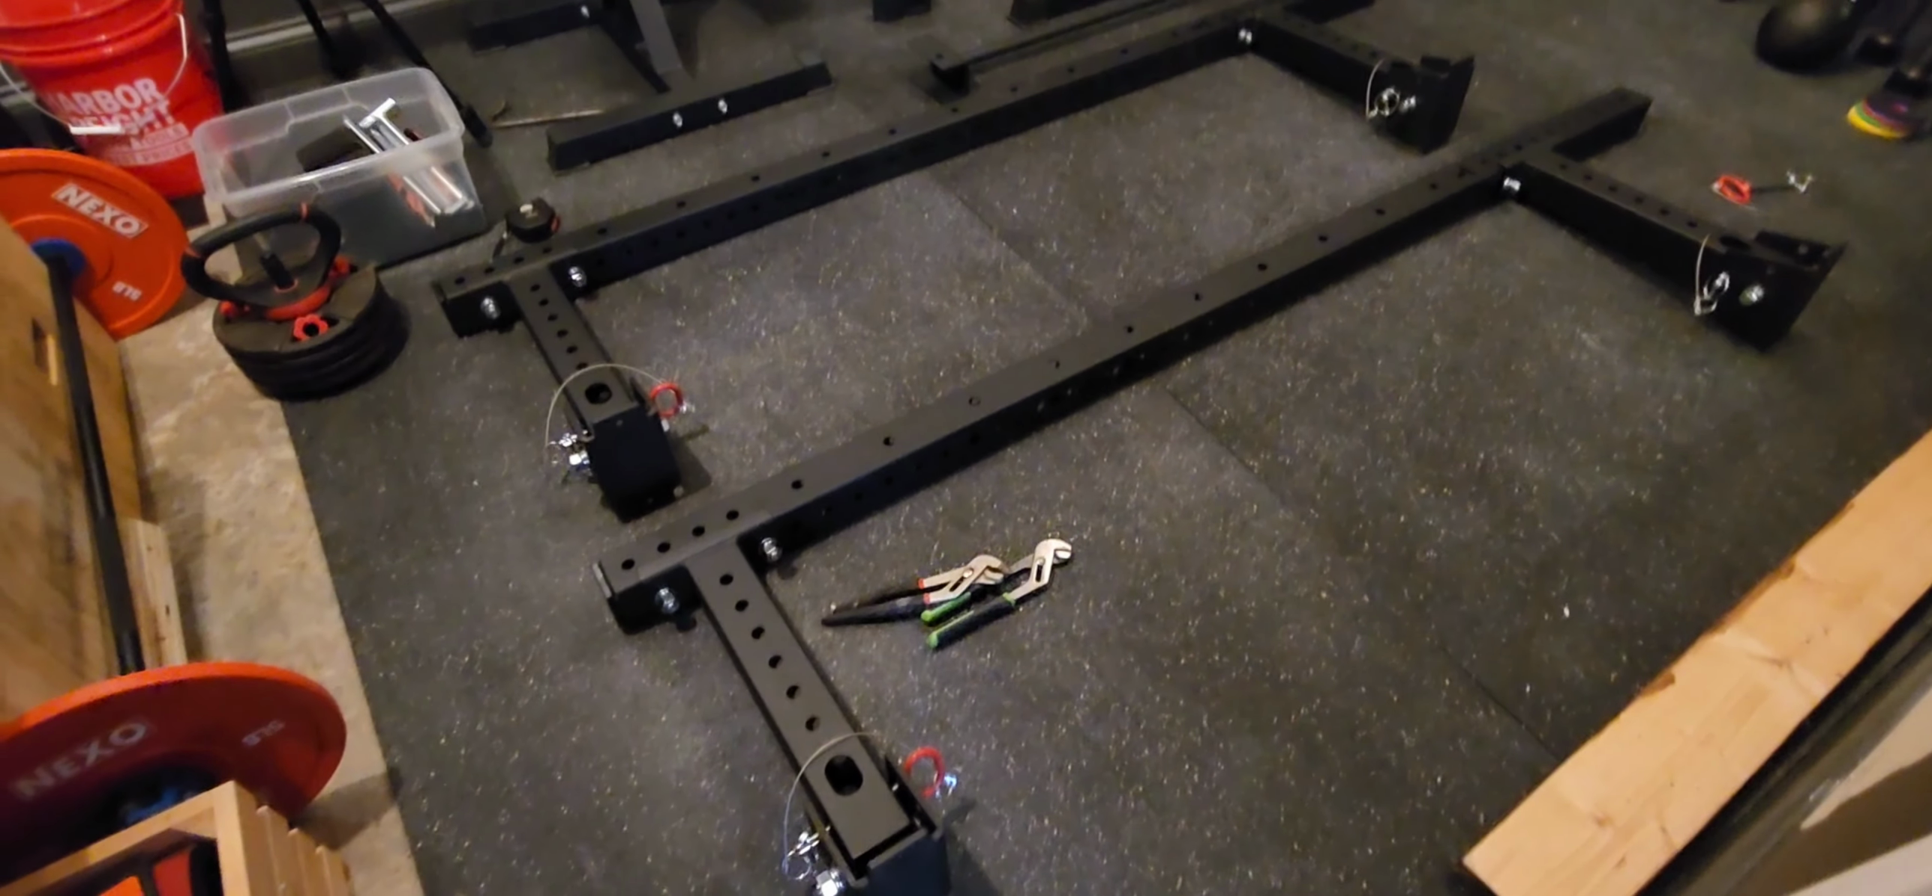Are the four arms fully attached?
Yes.